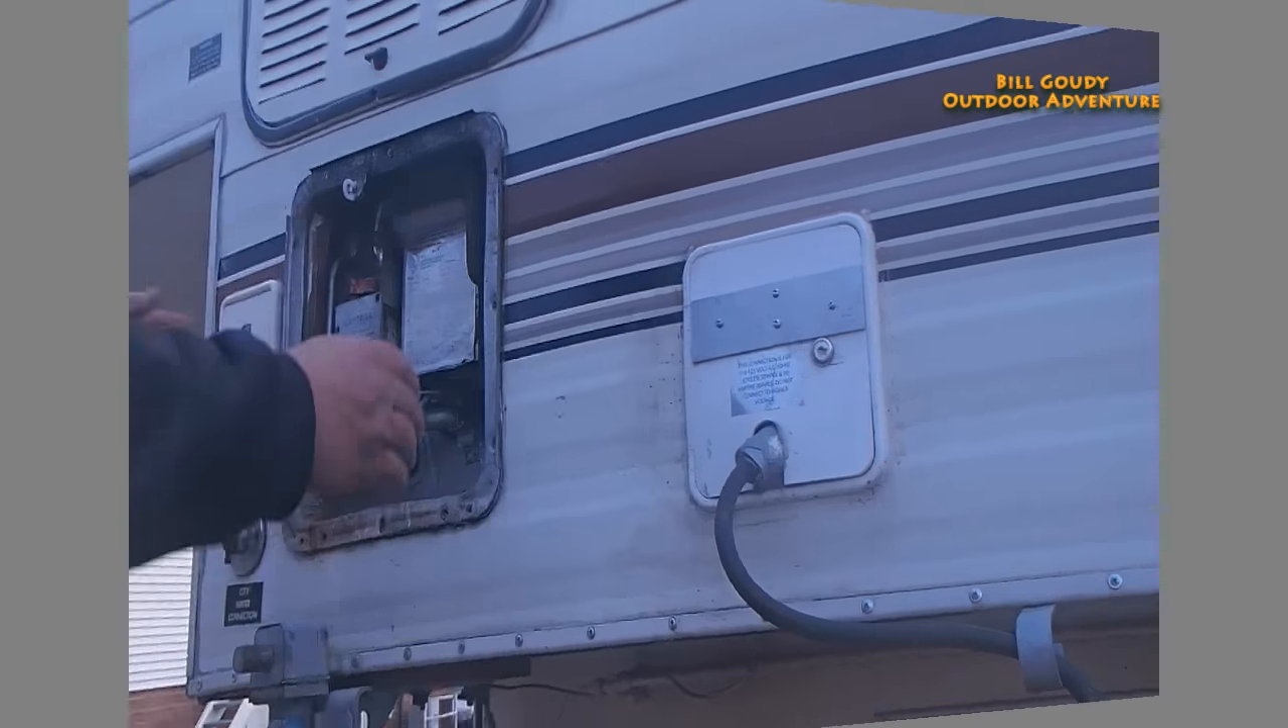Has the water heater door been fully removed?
Yes.